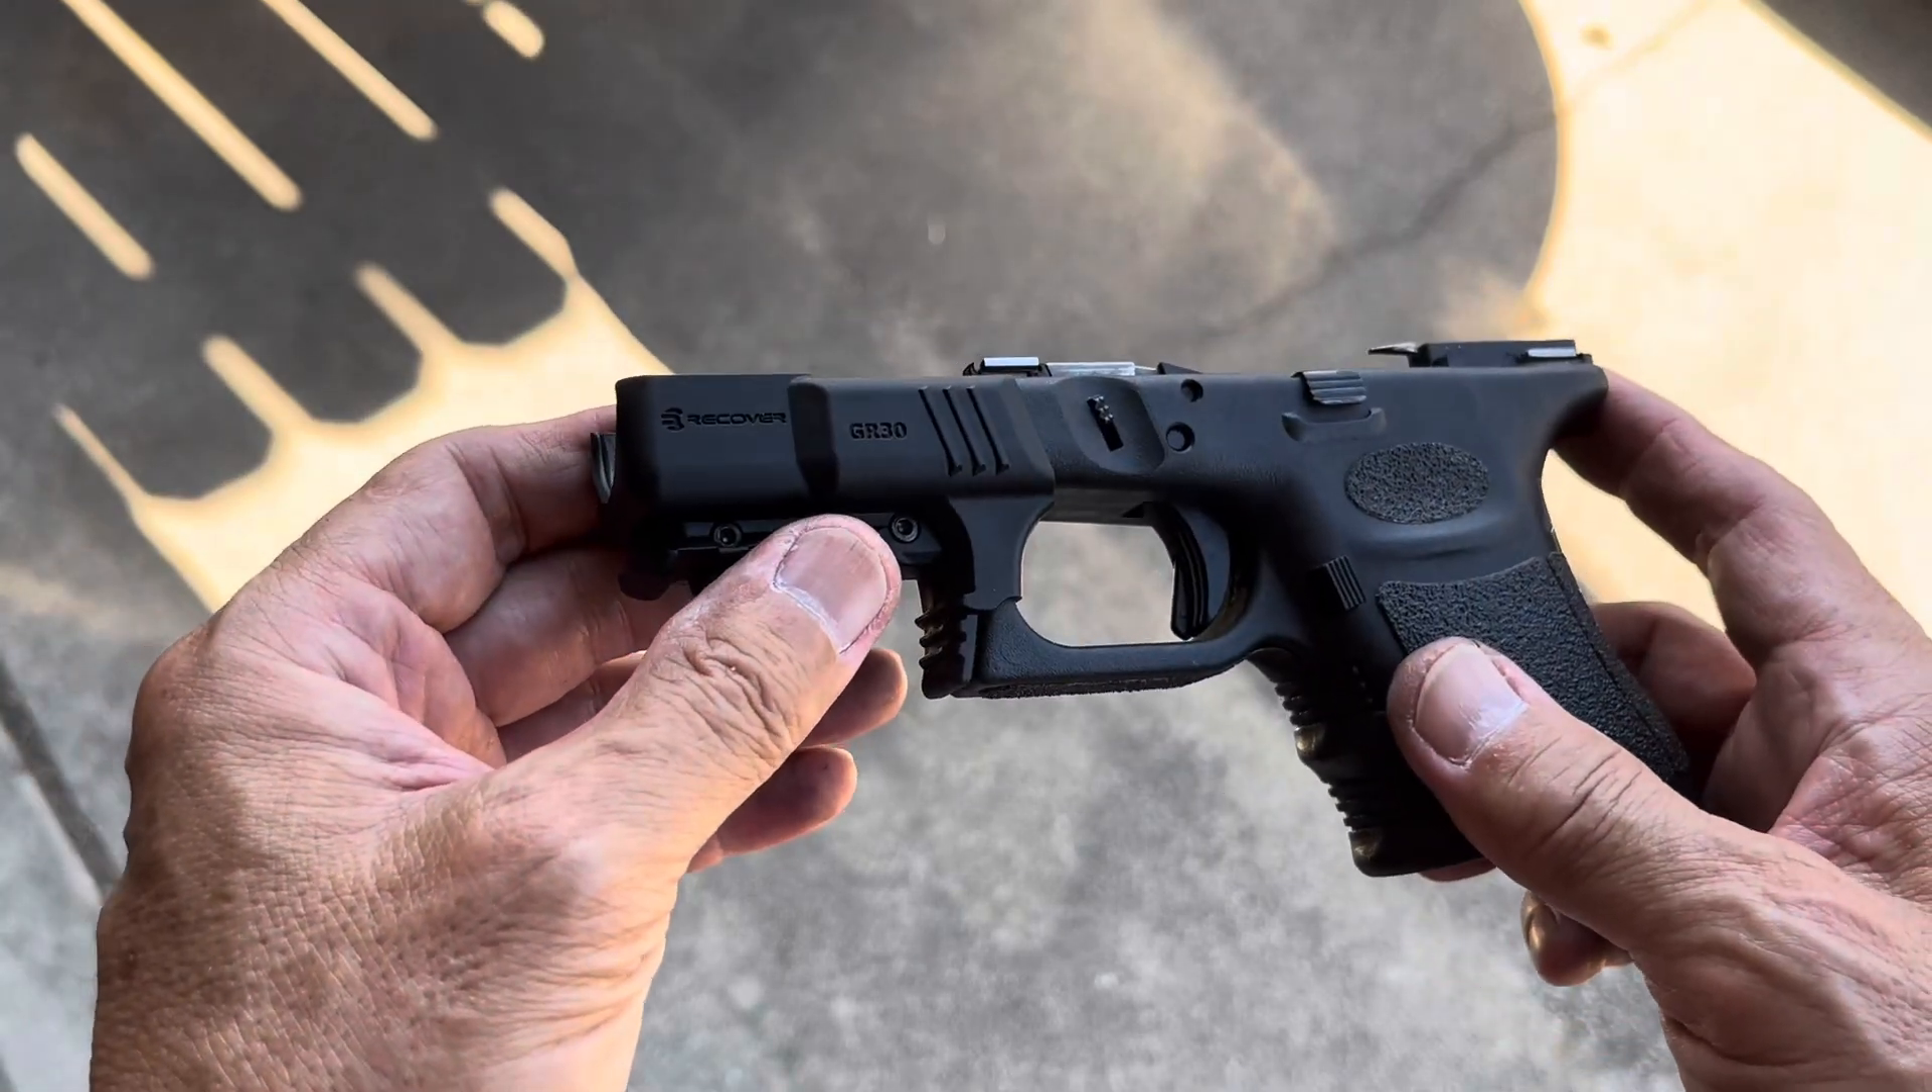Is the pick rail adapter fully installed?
Yes.